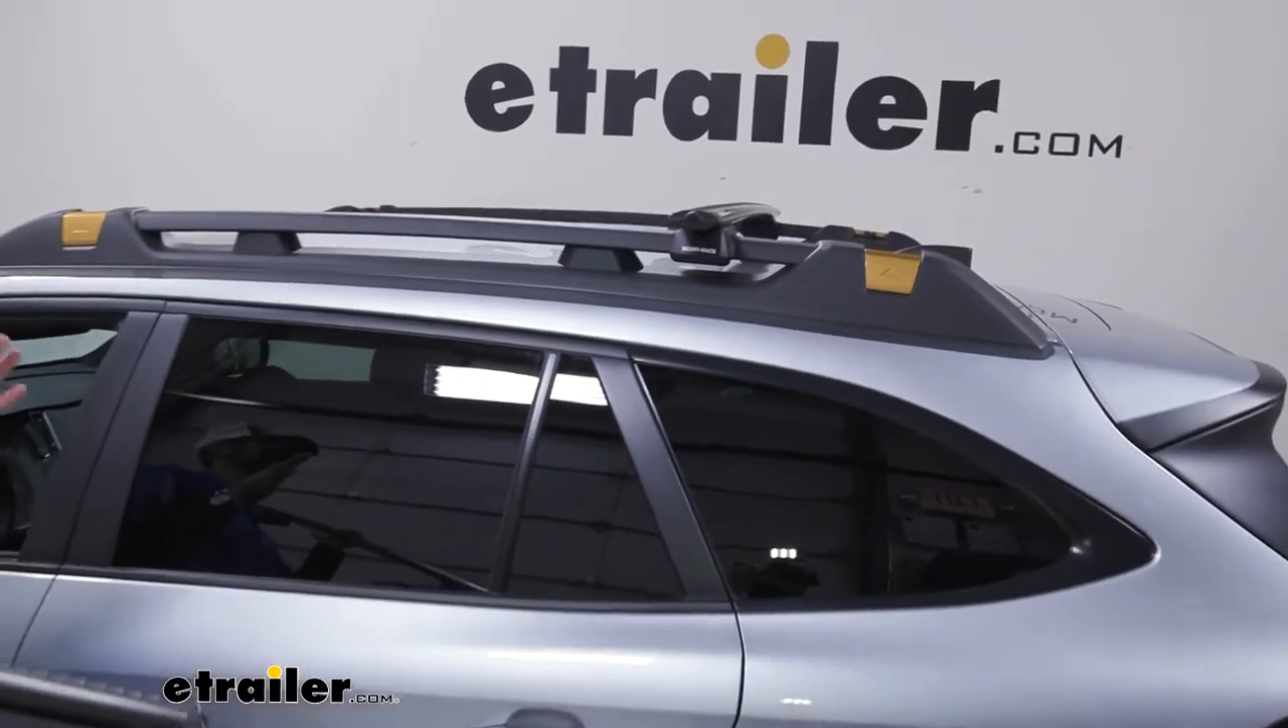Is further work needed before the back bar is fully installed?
No.